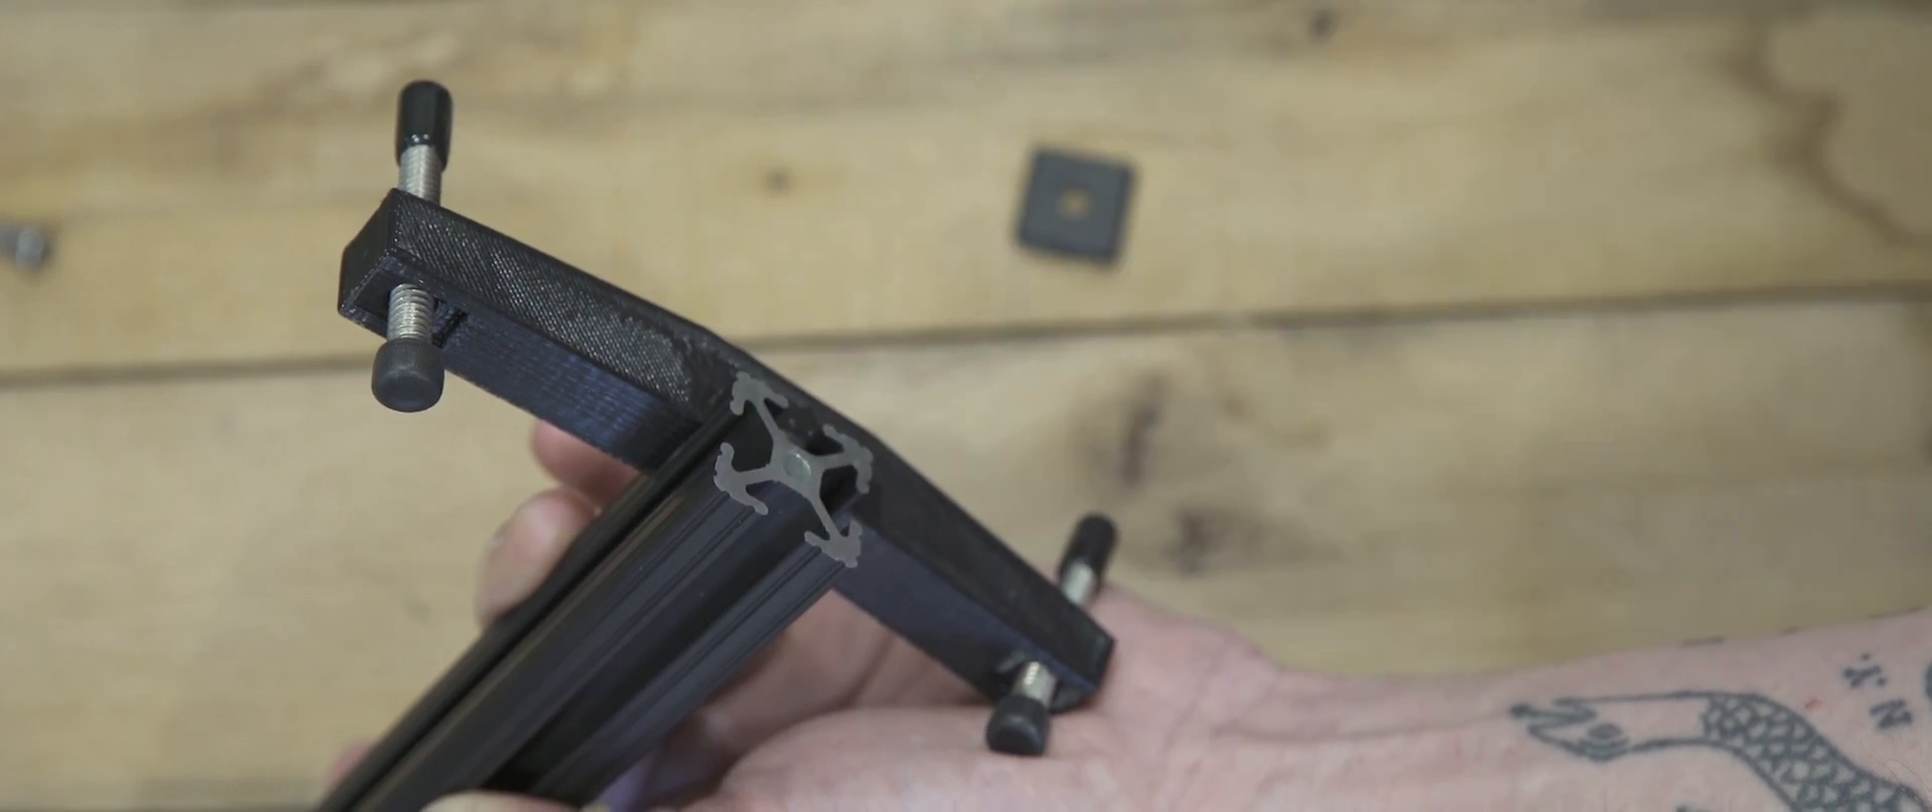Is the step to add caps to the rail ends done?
No.